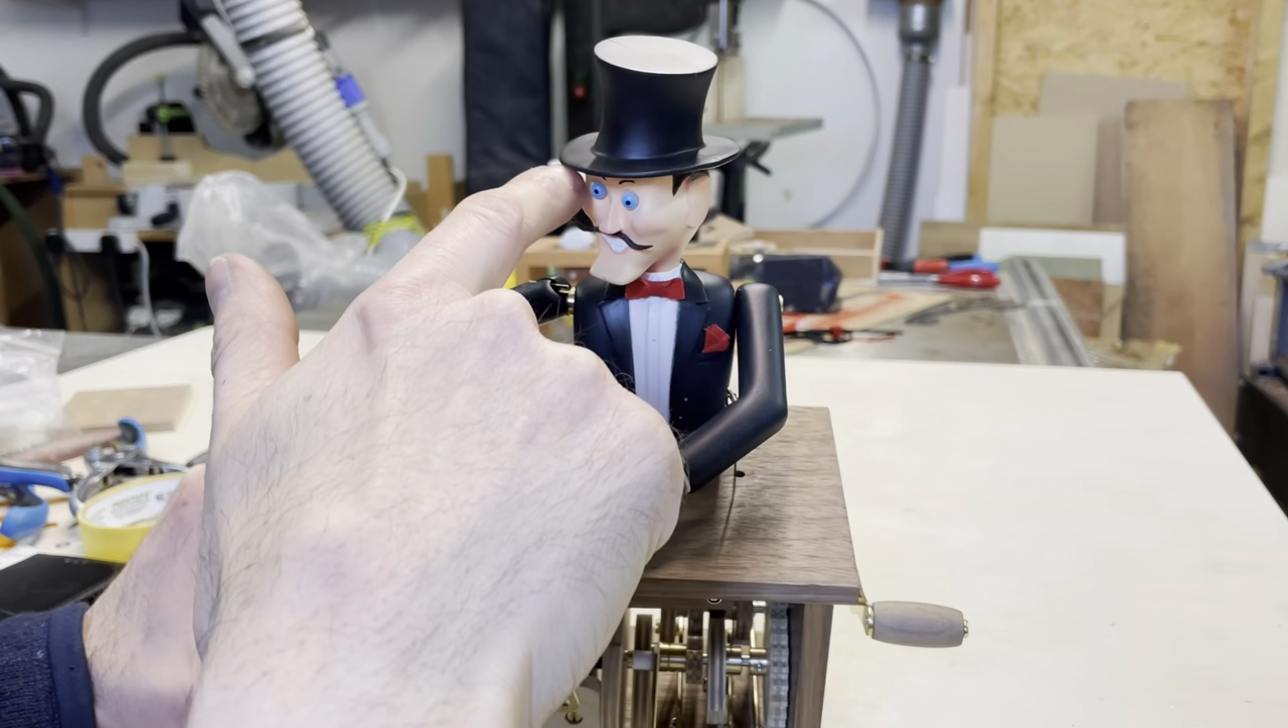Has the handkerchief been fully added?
Yes.